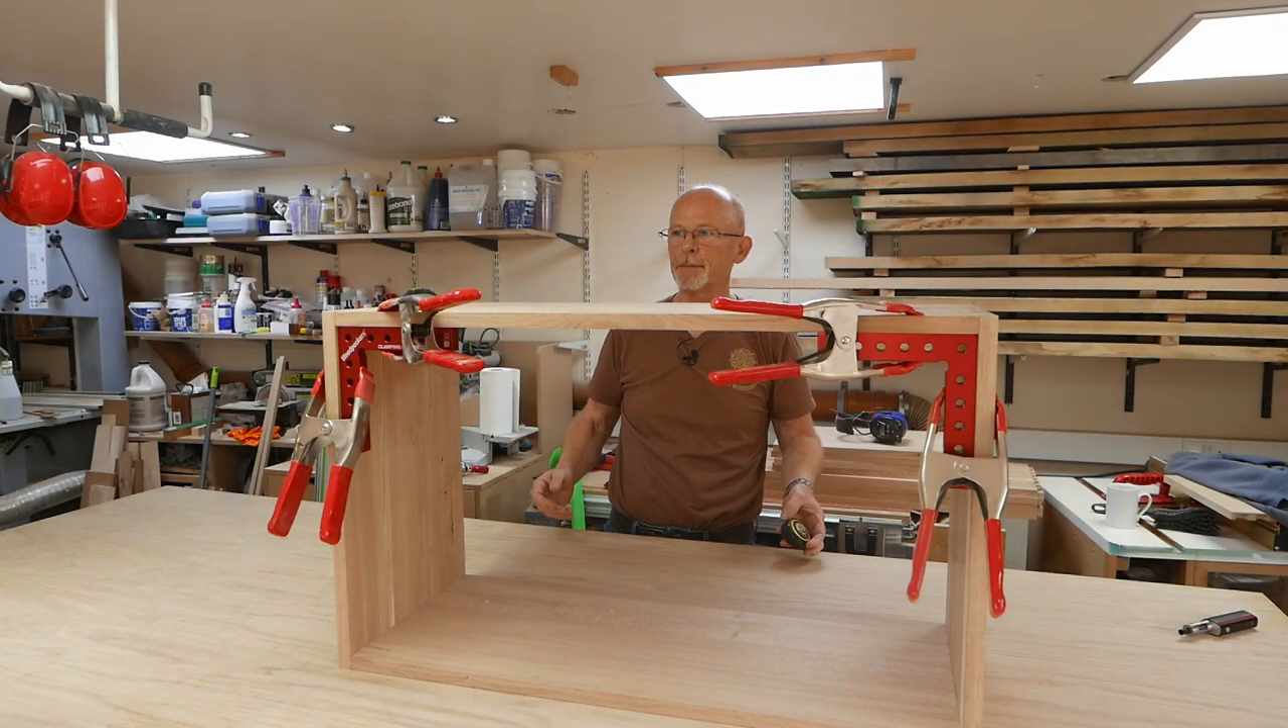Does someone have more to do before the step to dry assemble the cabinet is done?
No.